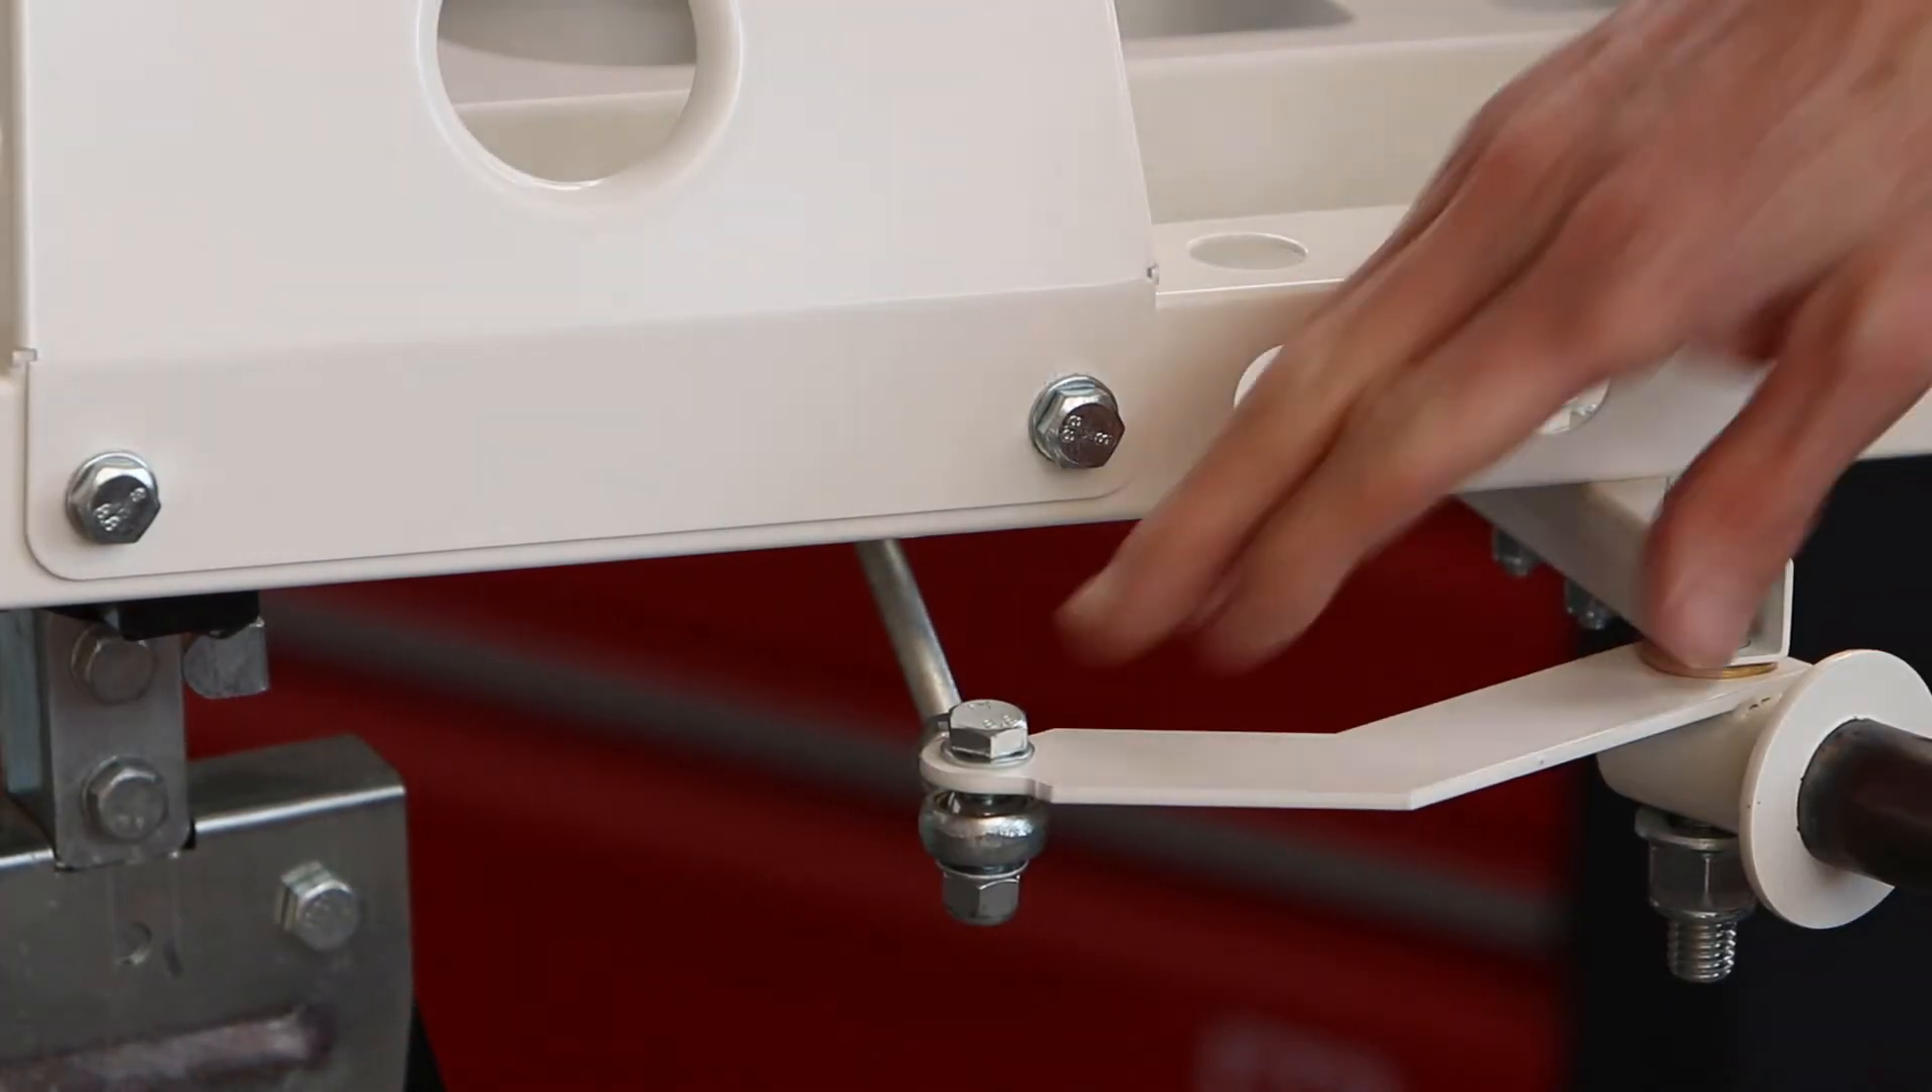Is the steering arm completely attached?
Yes.